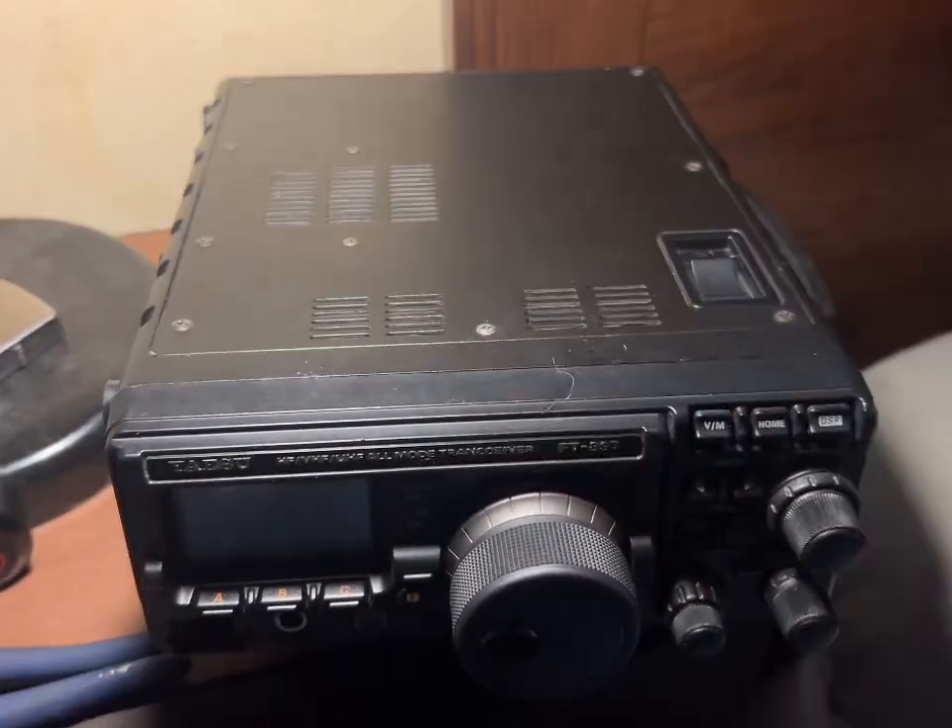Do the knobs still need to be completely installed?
No.